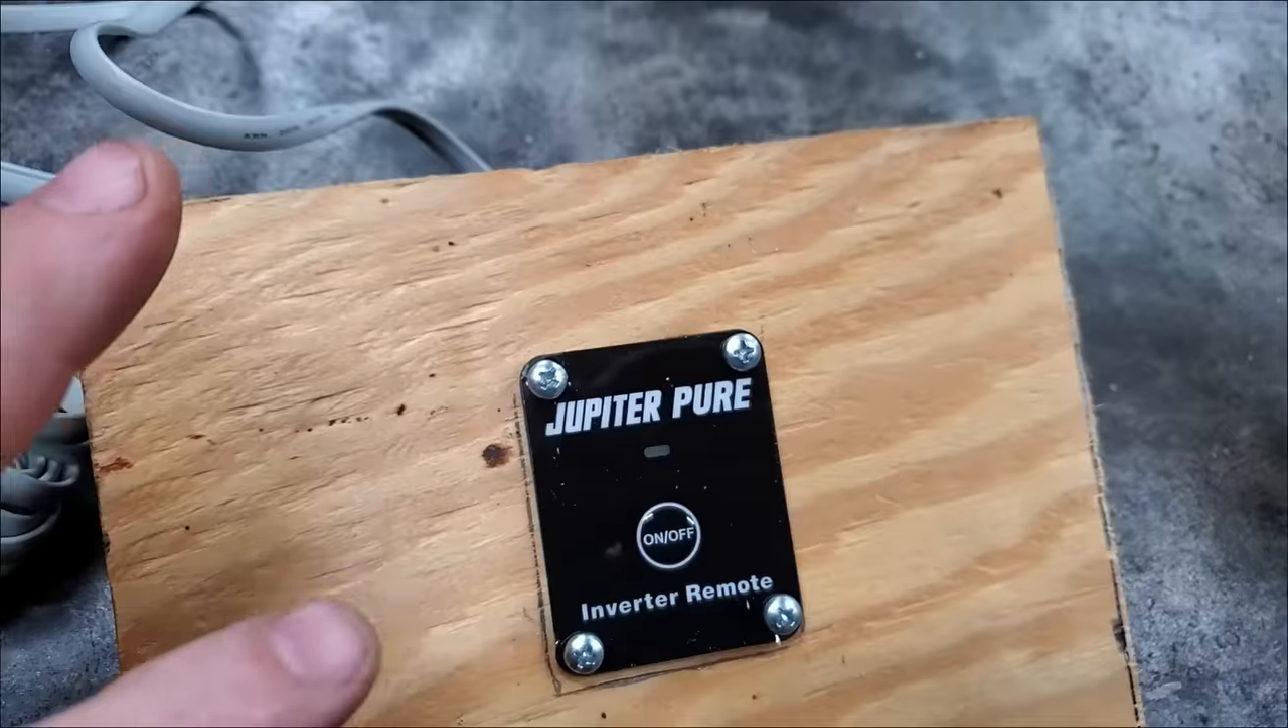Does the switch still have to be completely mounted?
No.